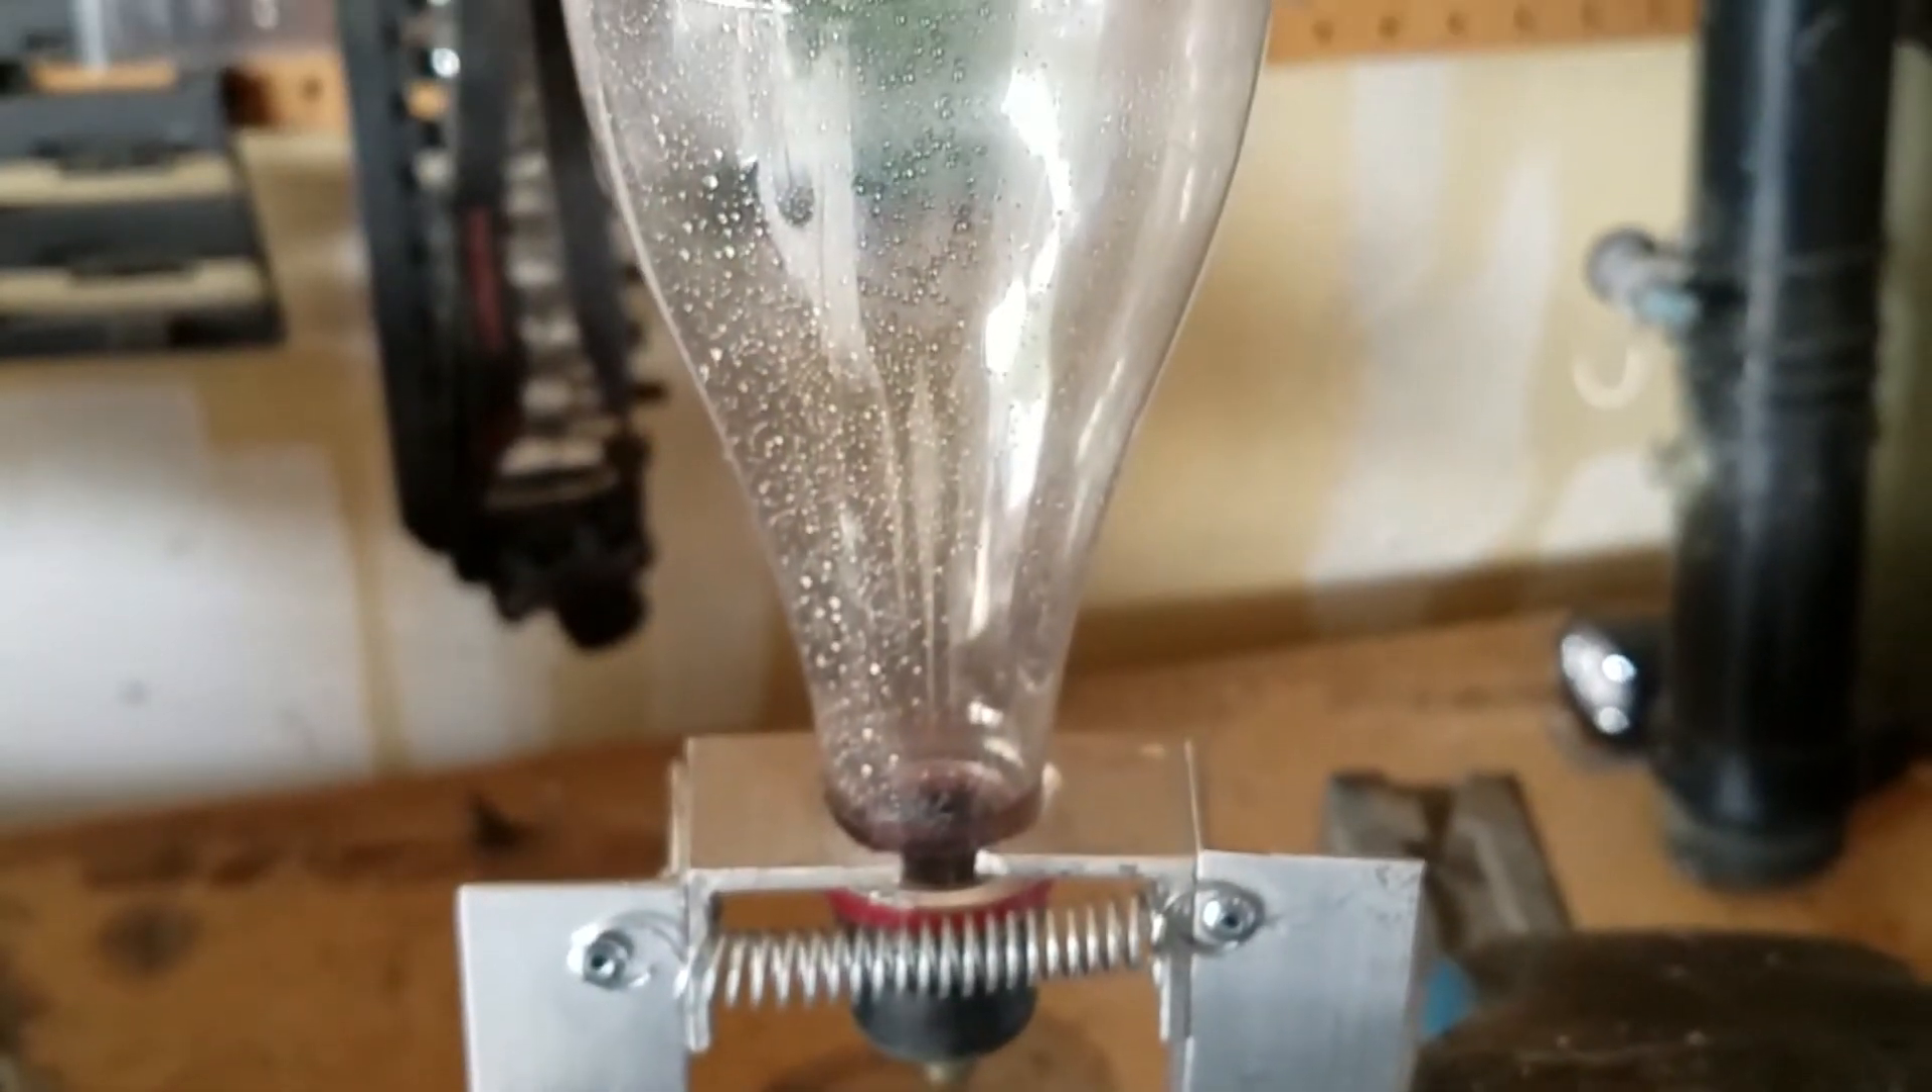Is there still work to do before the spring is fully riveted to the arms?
No.